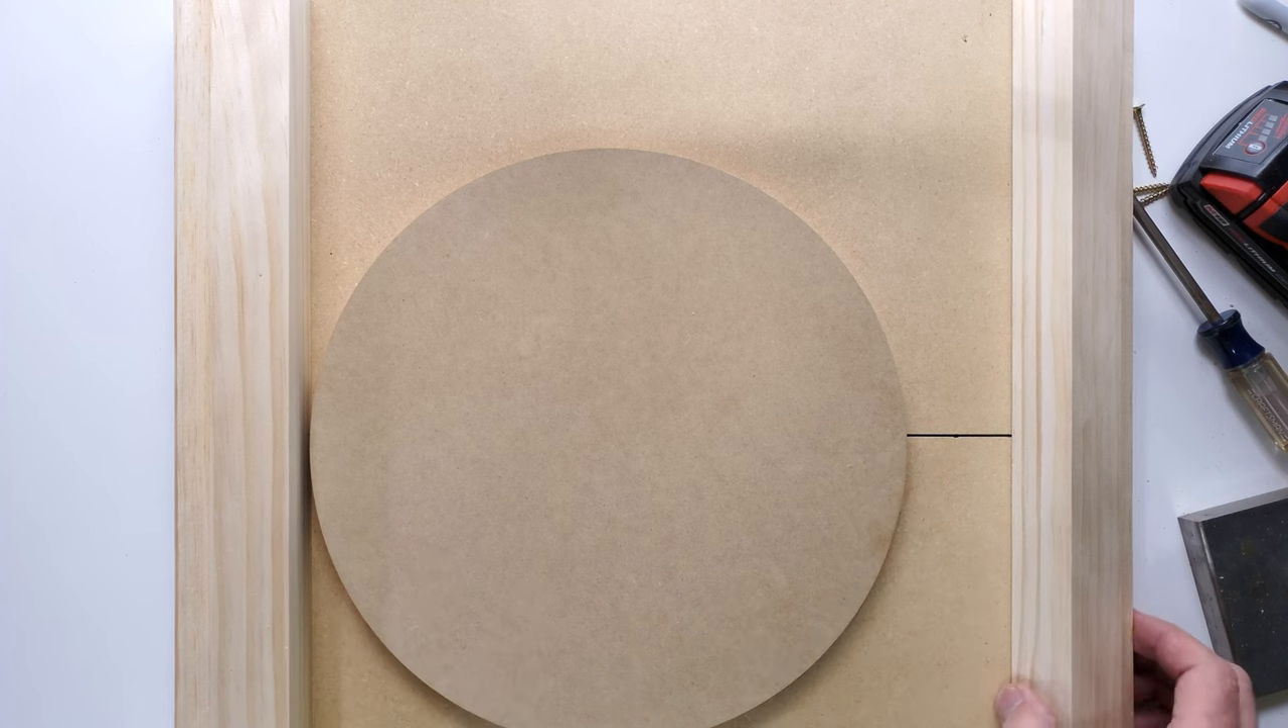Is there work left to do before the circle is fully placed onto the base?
No.